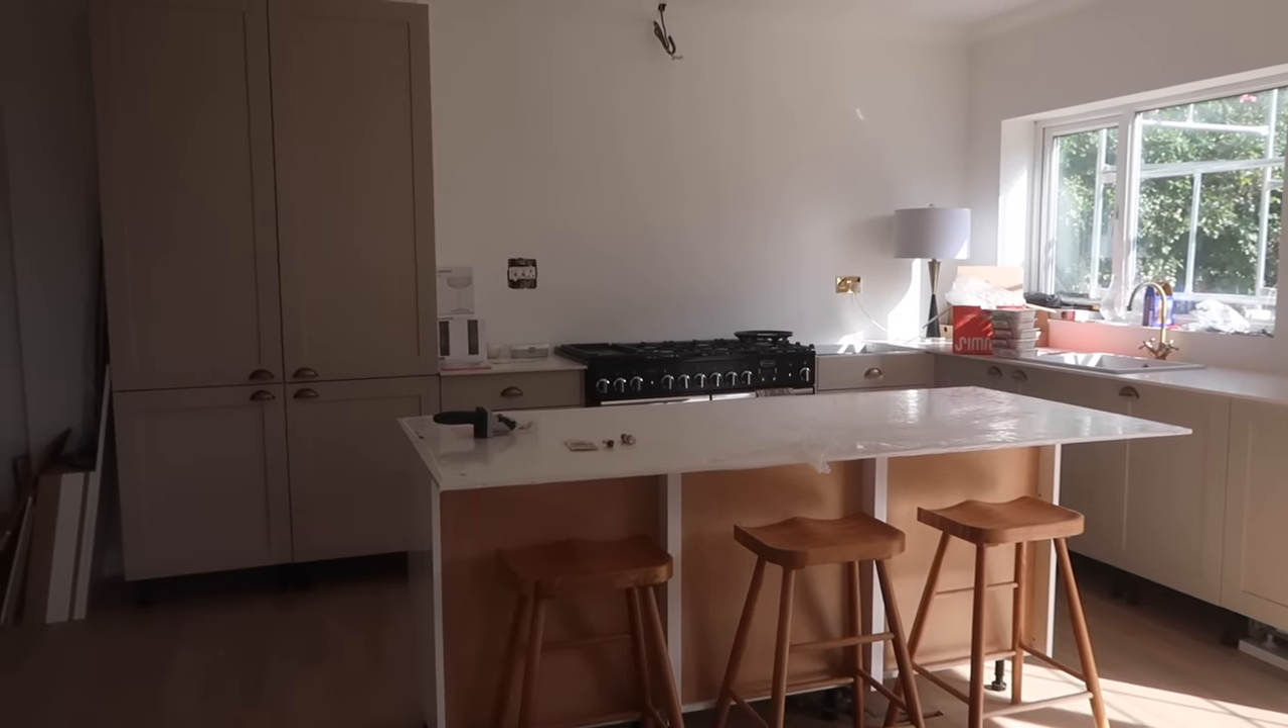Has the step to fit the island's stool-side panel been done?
No.